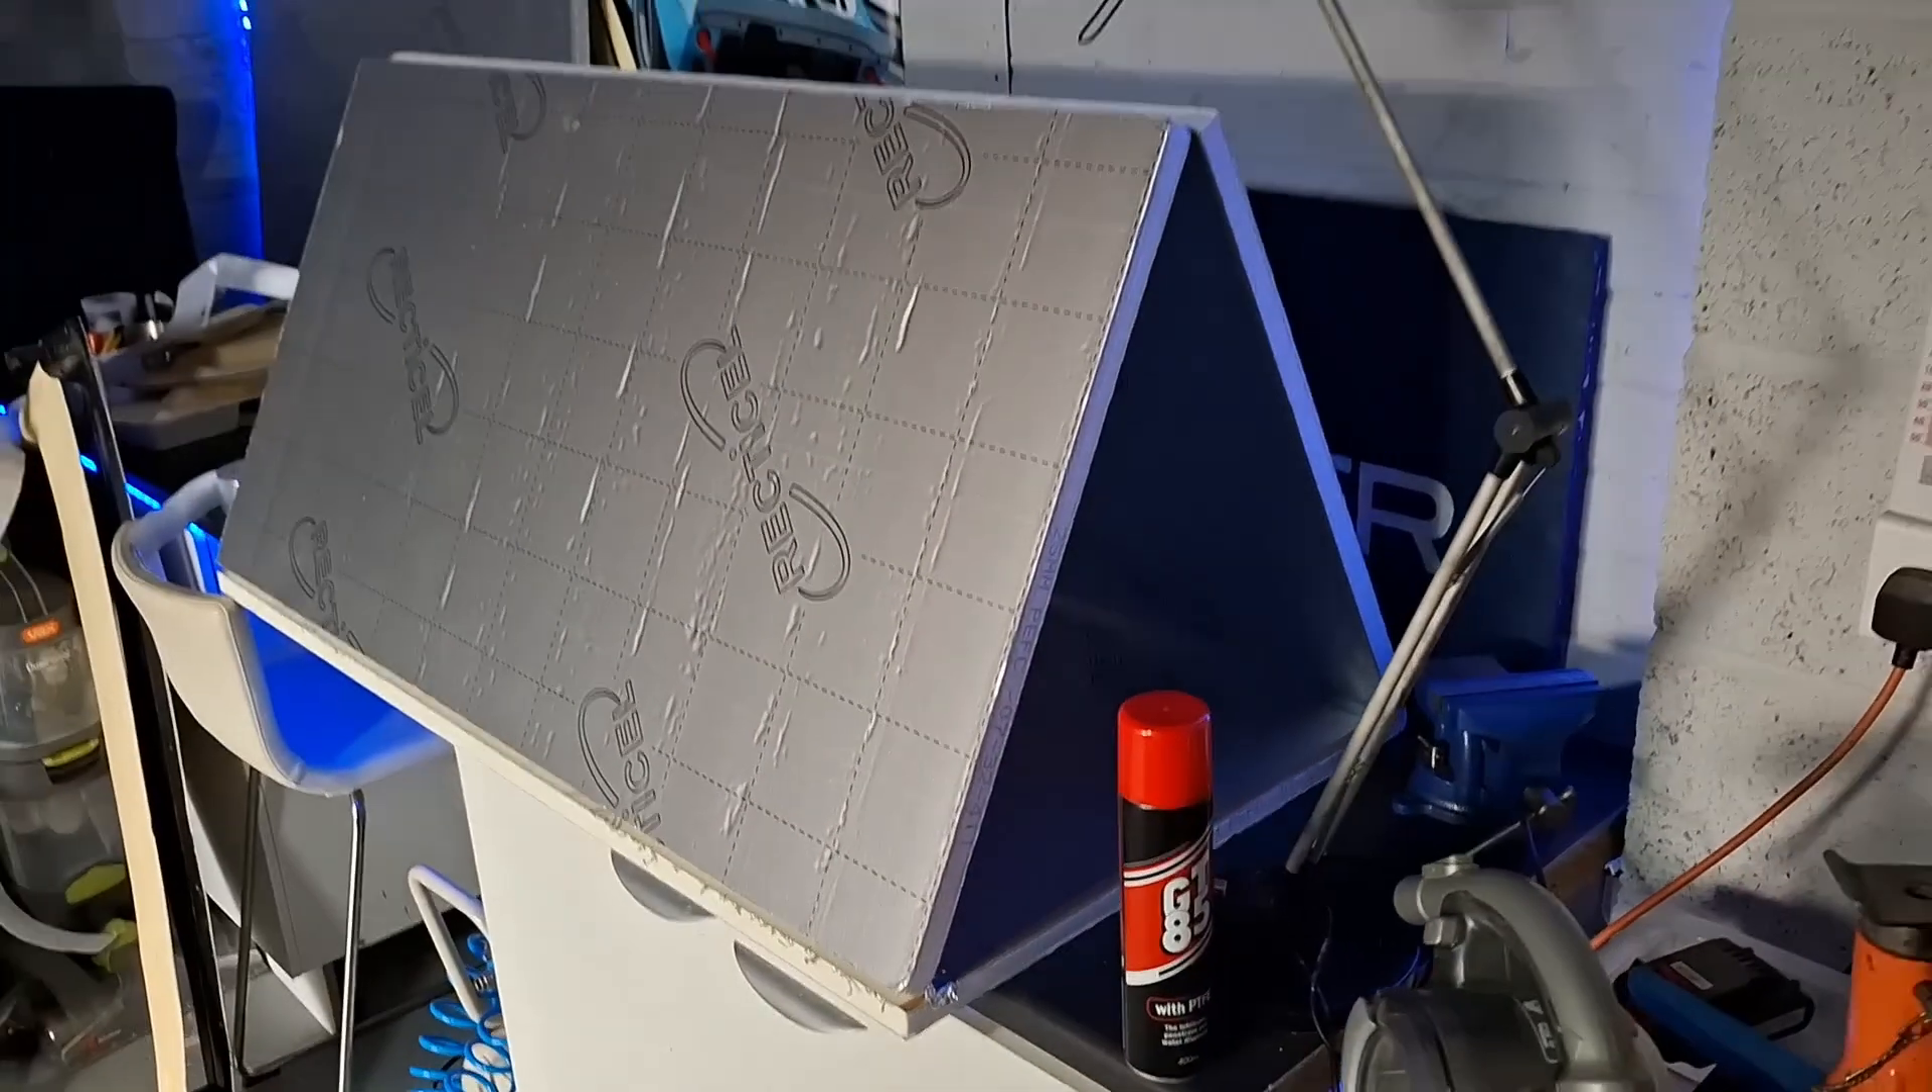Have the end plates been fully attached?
No.